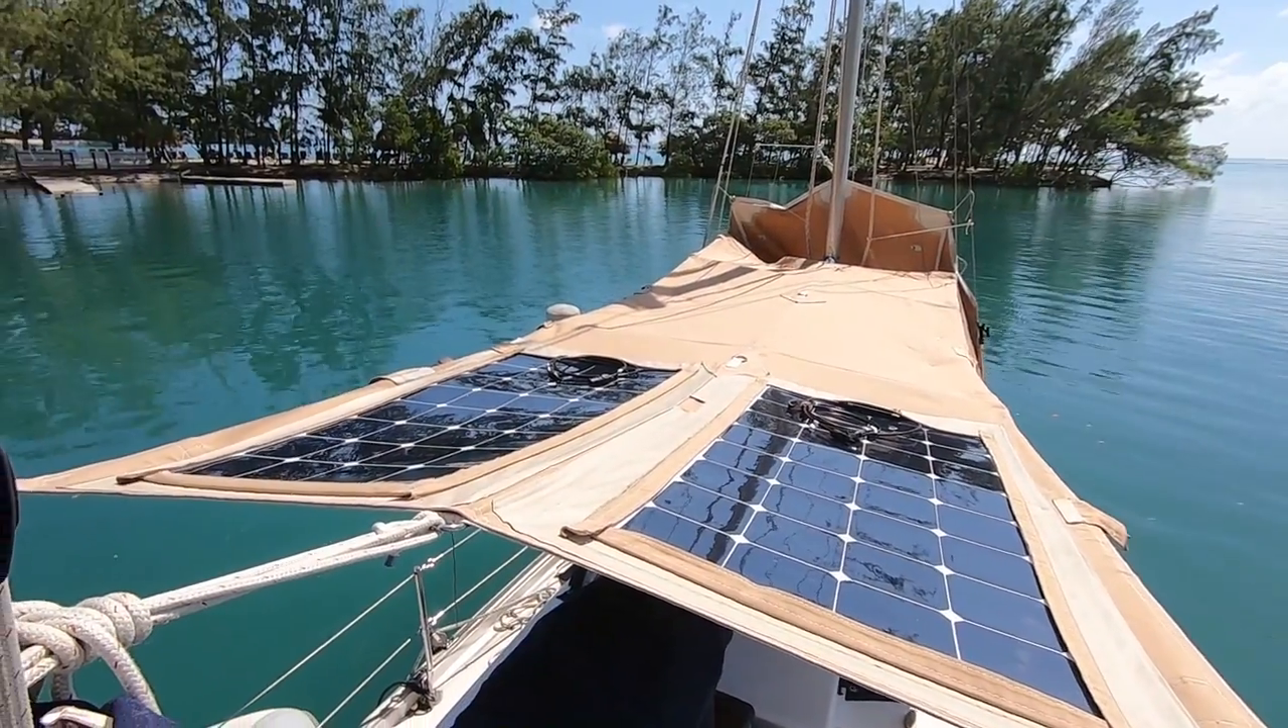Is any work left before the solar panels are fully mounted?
No.